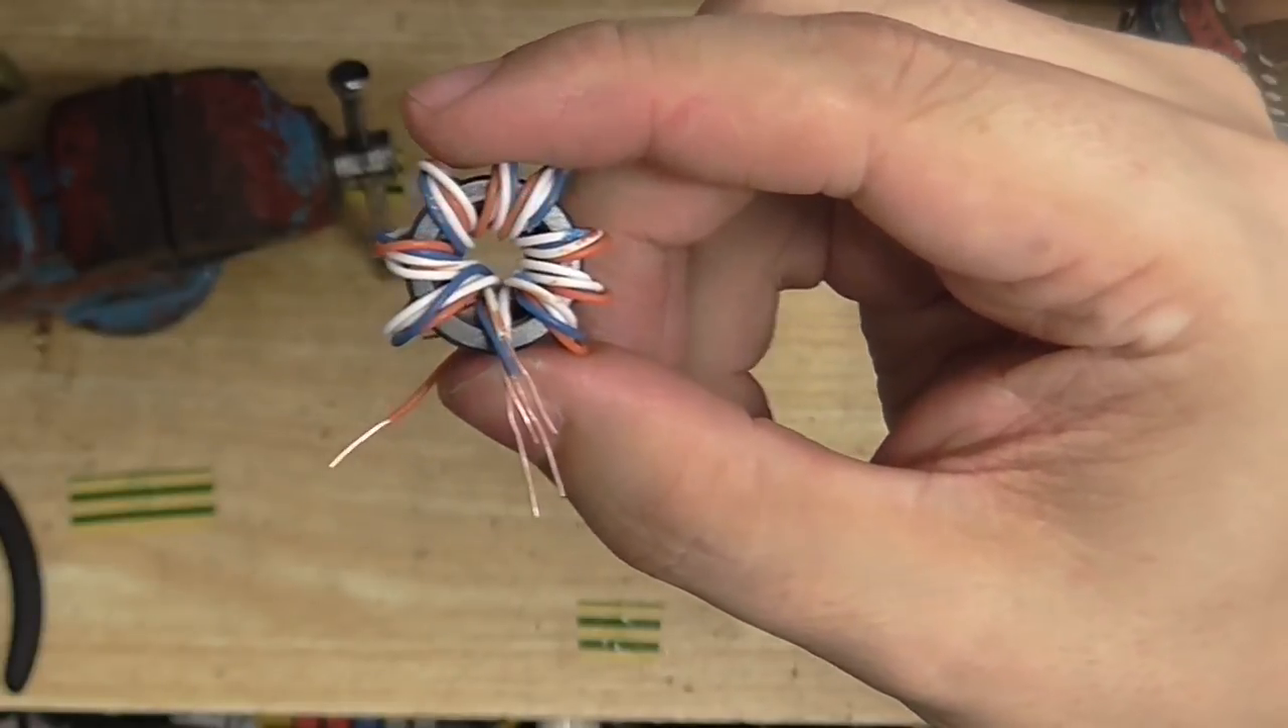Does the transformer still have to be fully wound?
No.